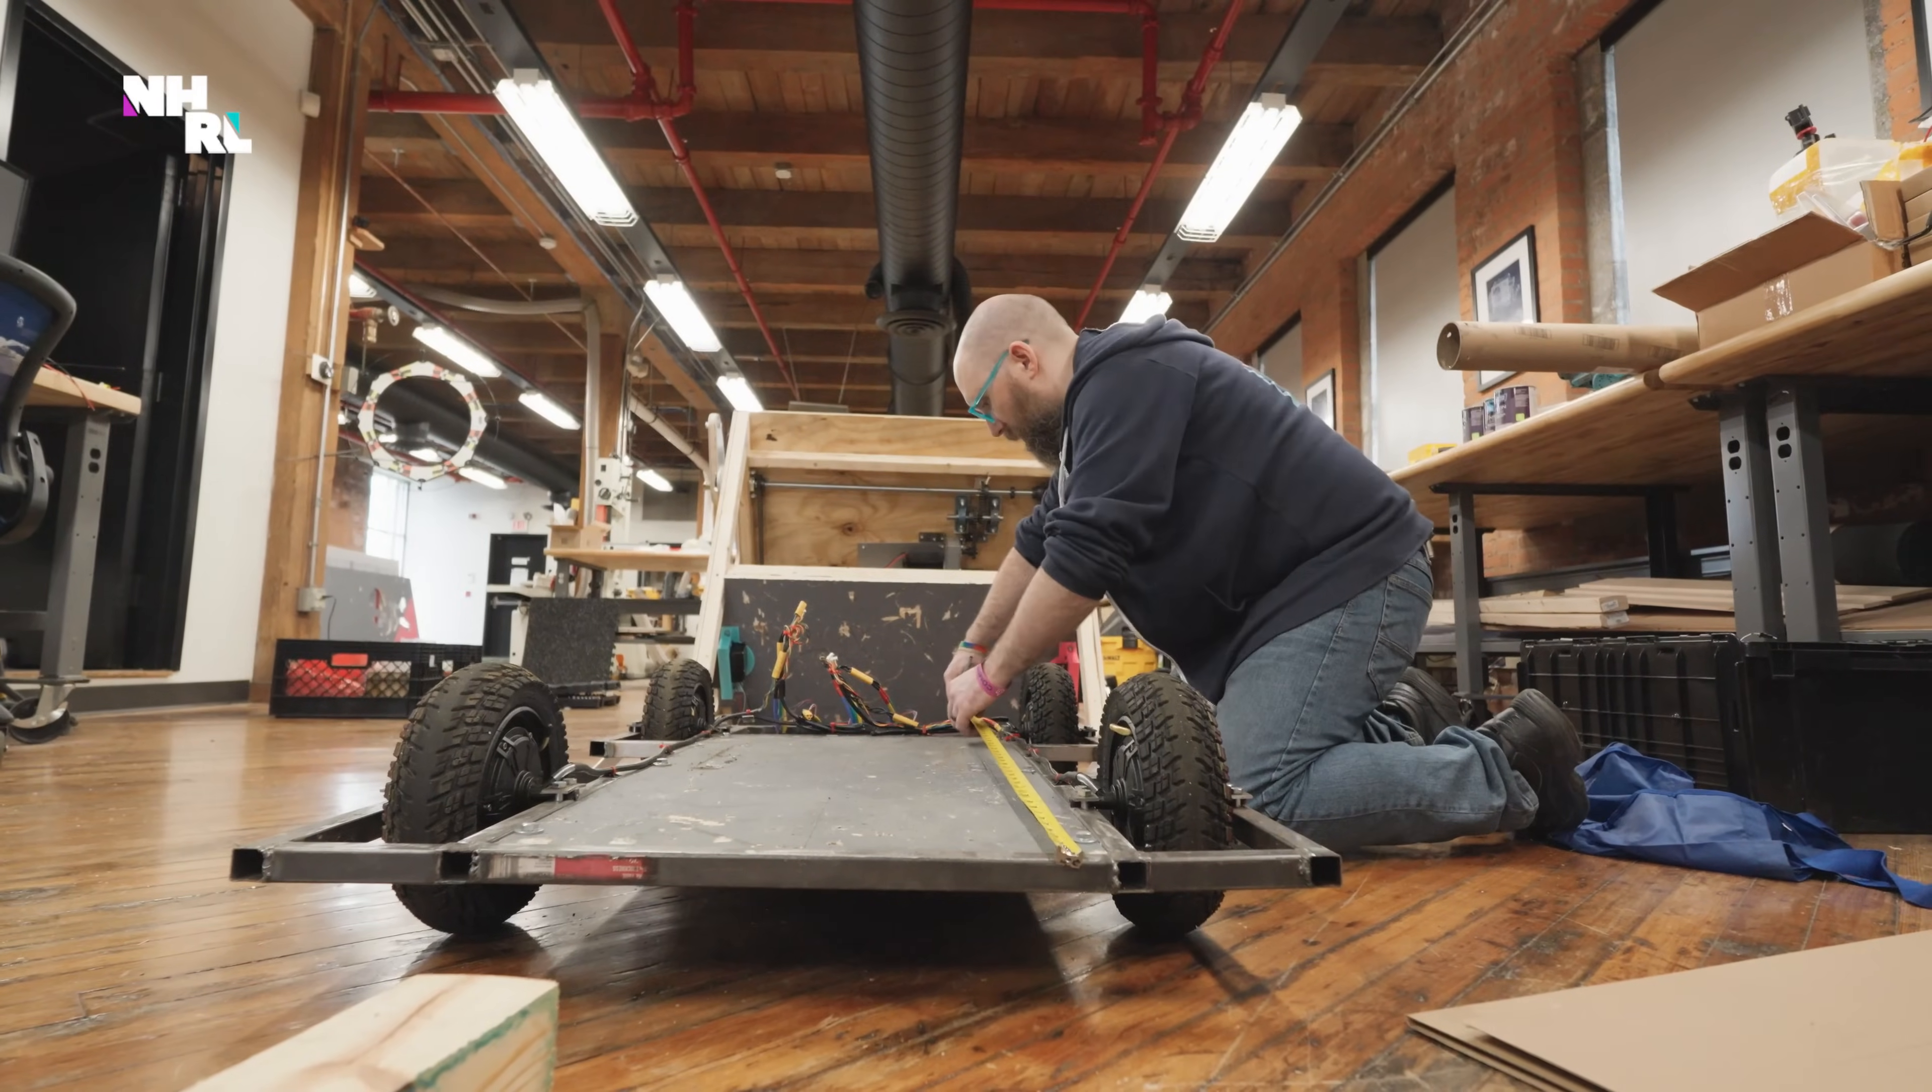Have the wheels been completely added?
Yes.